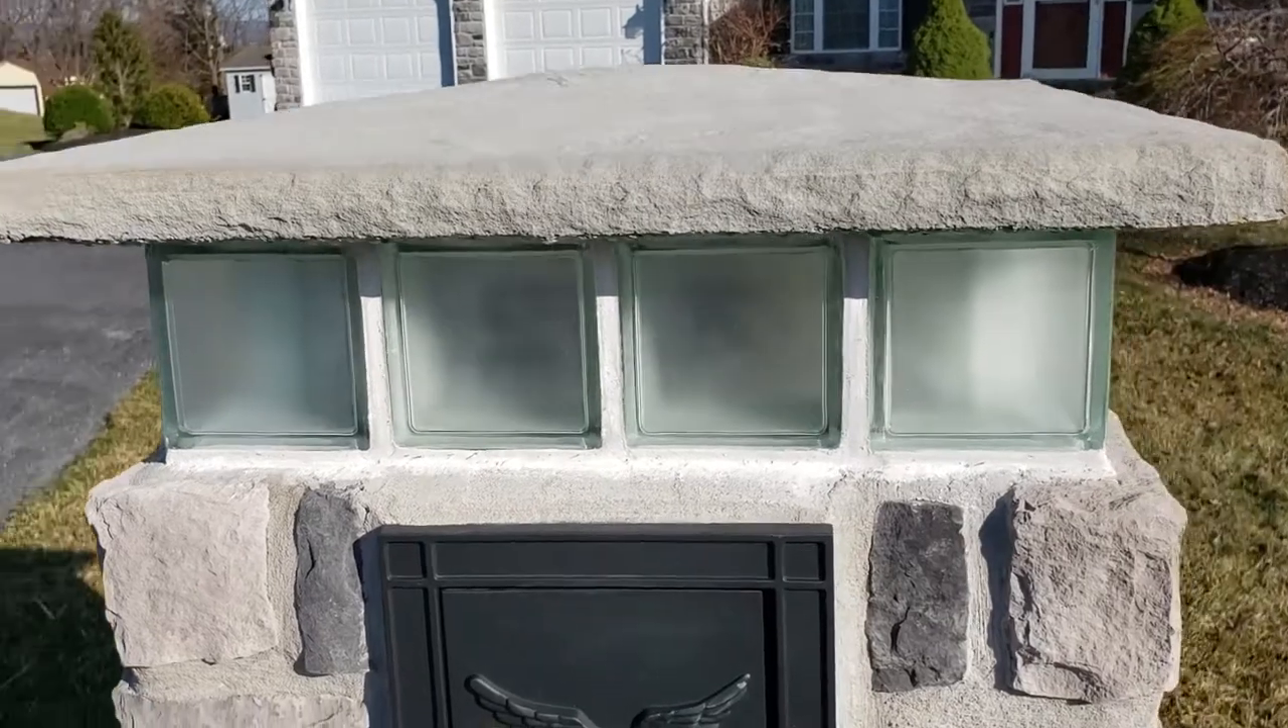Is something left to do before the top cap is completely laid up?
No.